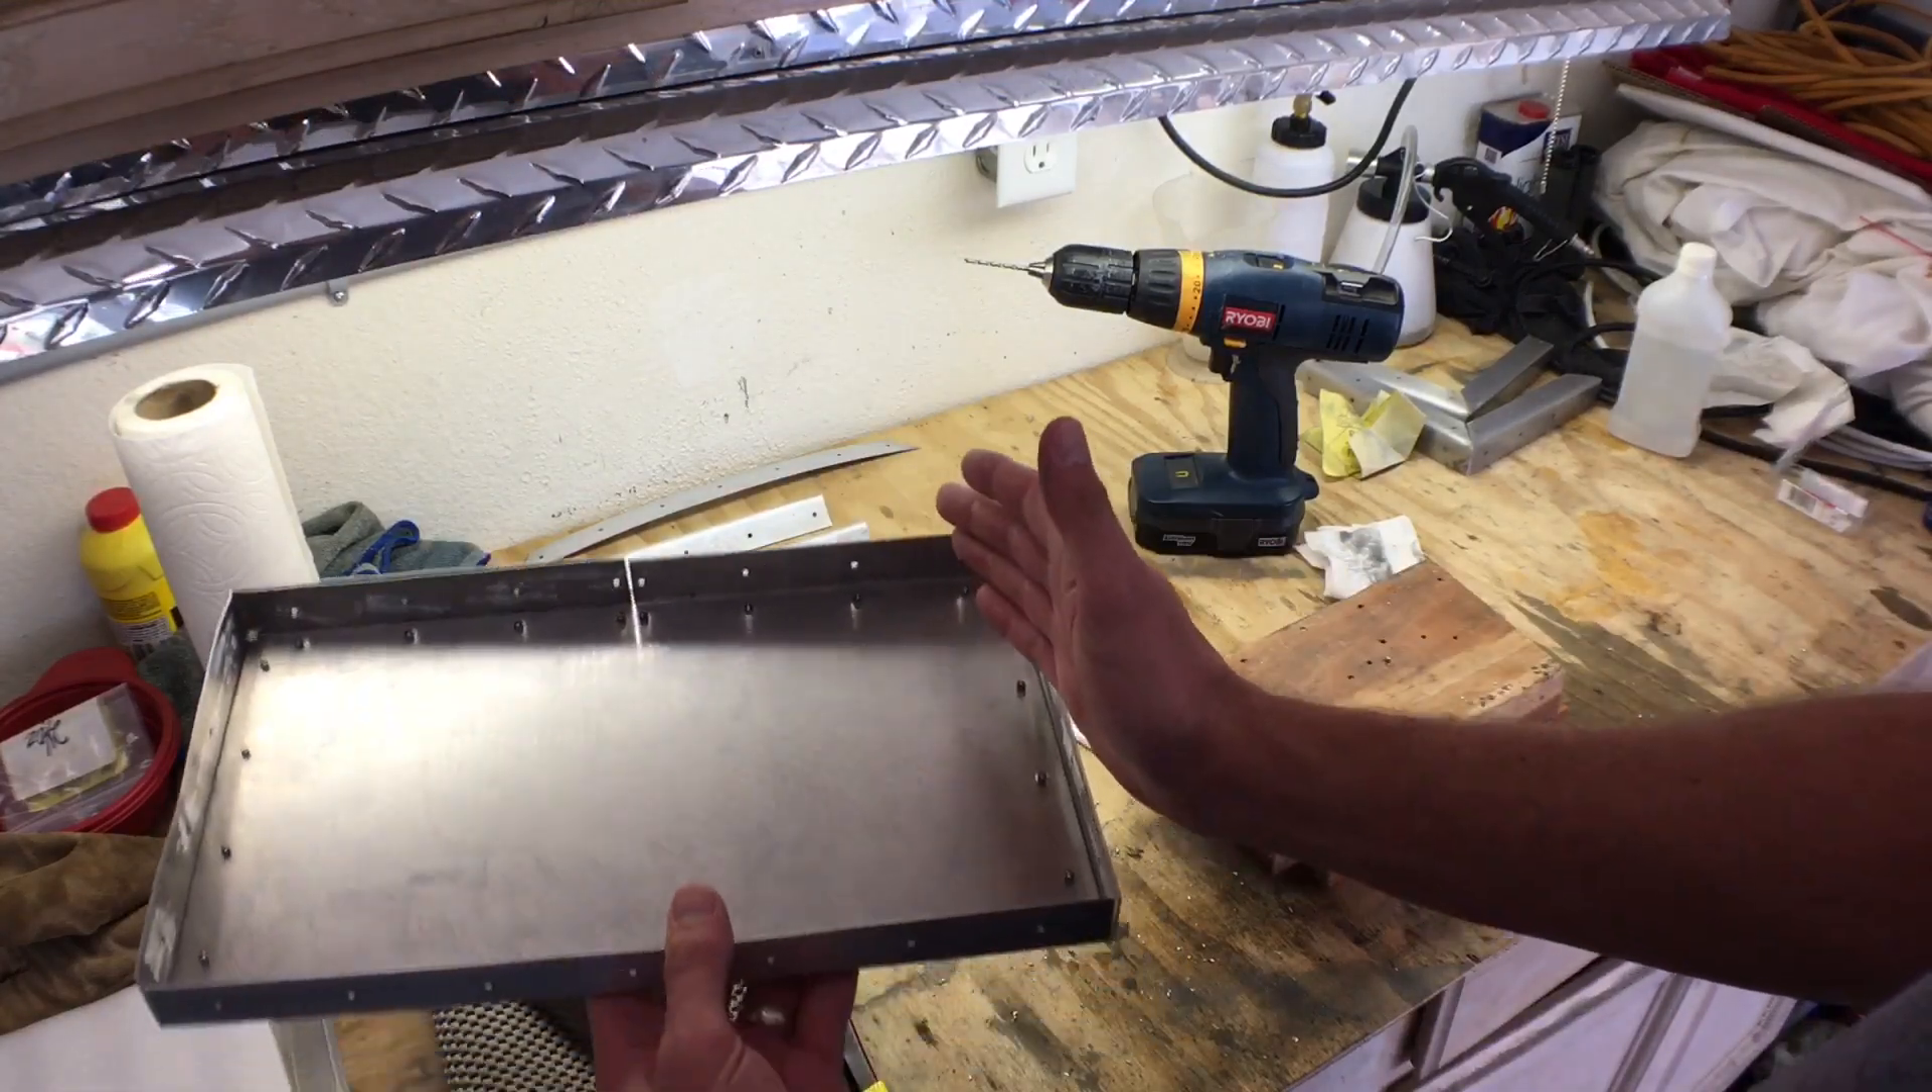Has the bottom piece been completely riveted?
Yes.